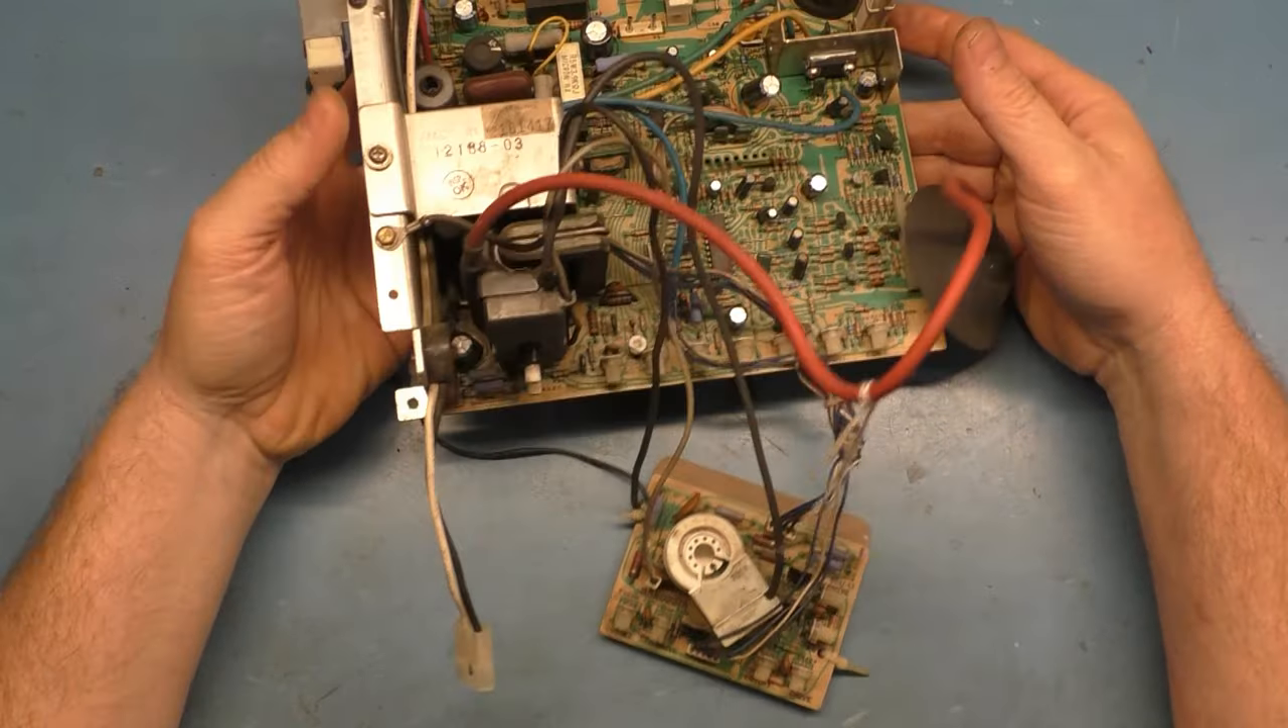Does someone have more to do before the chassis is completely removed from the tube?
No.